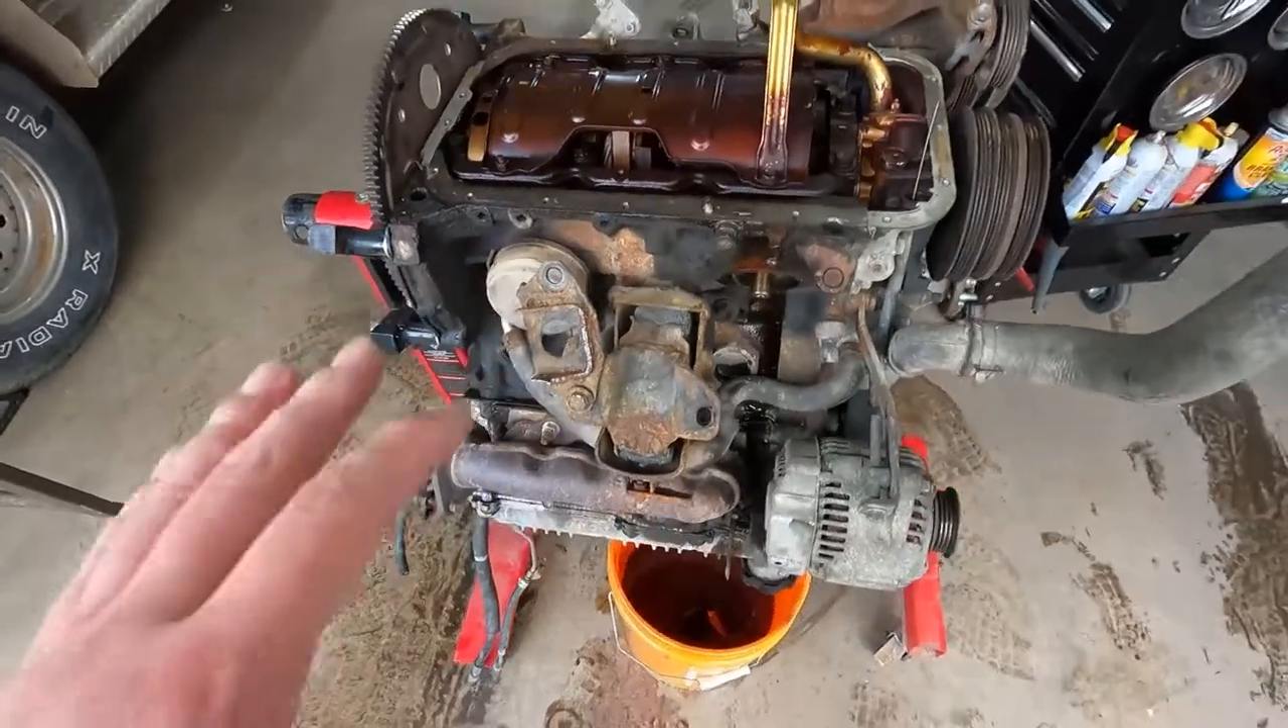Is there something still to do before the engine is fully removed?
No.